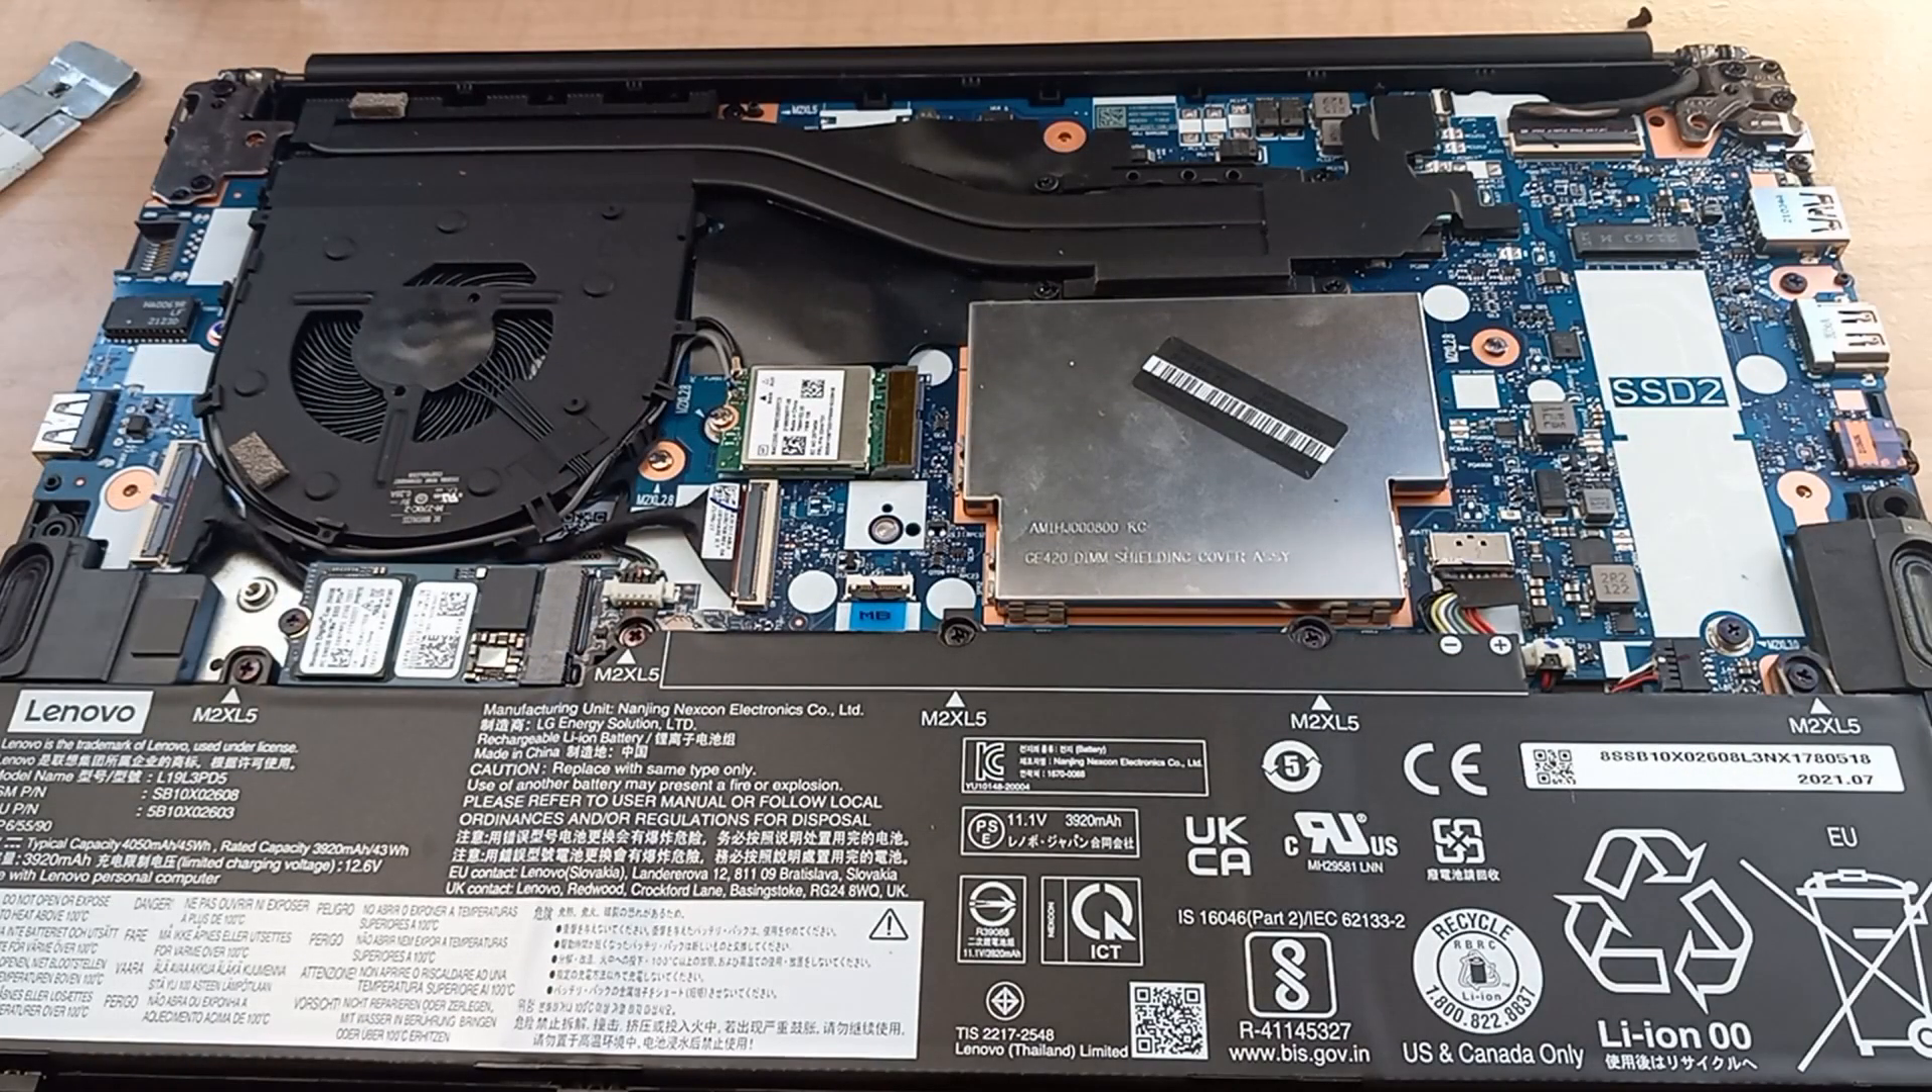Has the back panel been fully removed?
Yes.